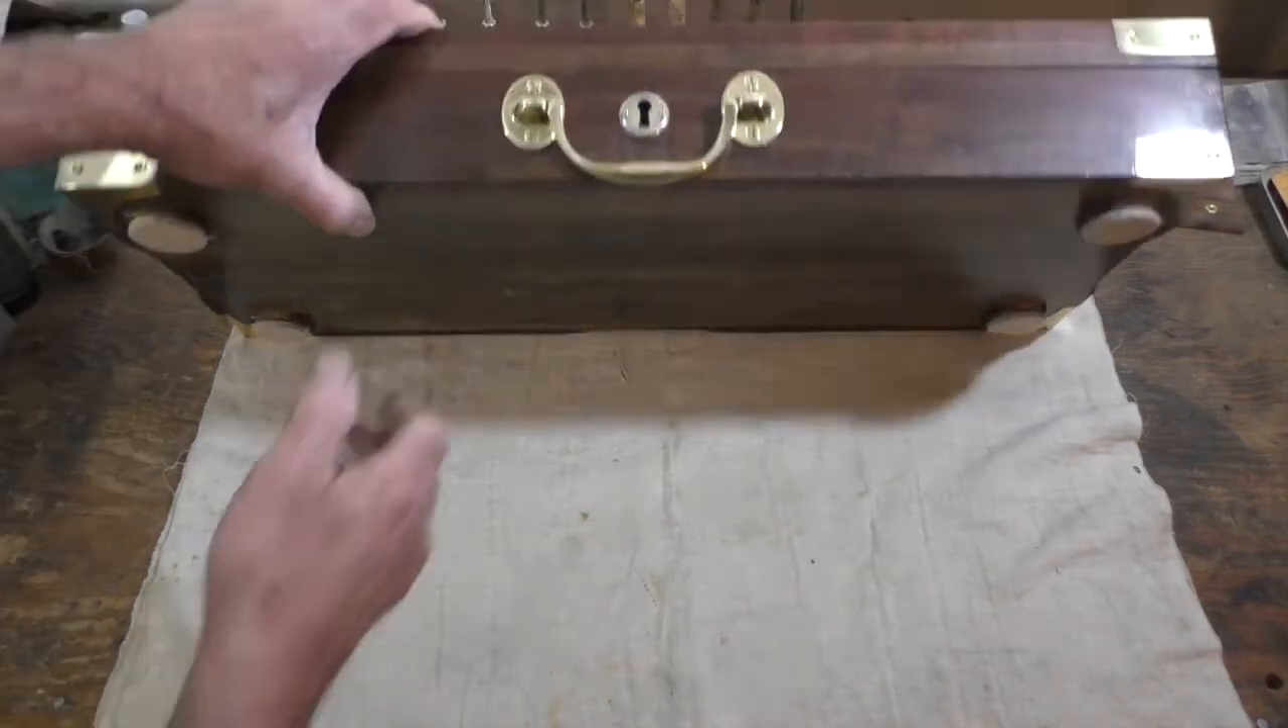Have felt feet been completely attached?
Yes.